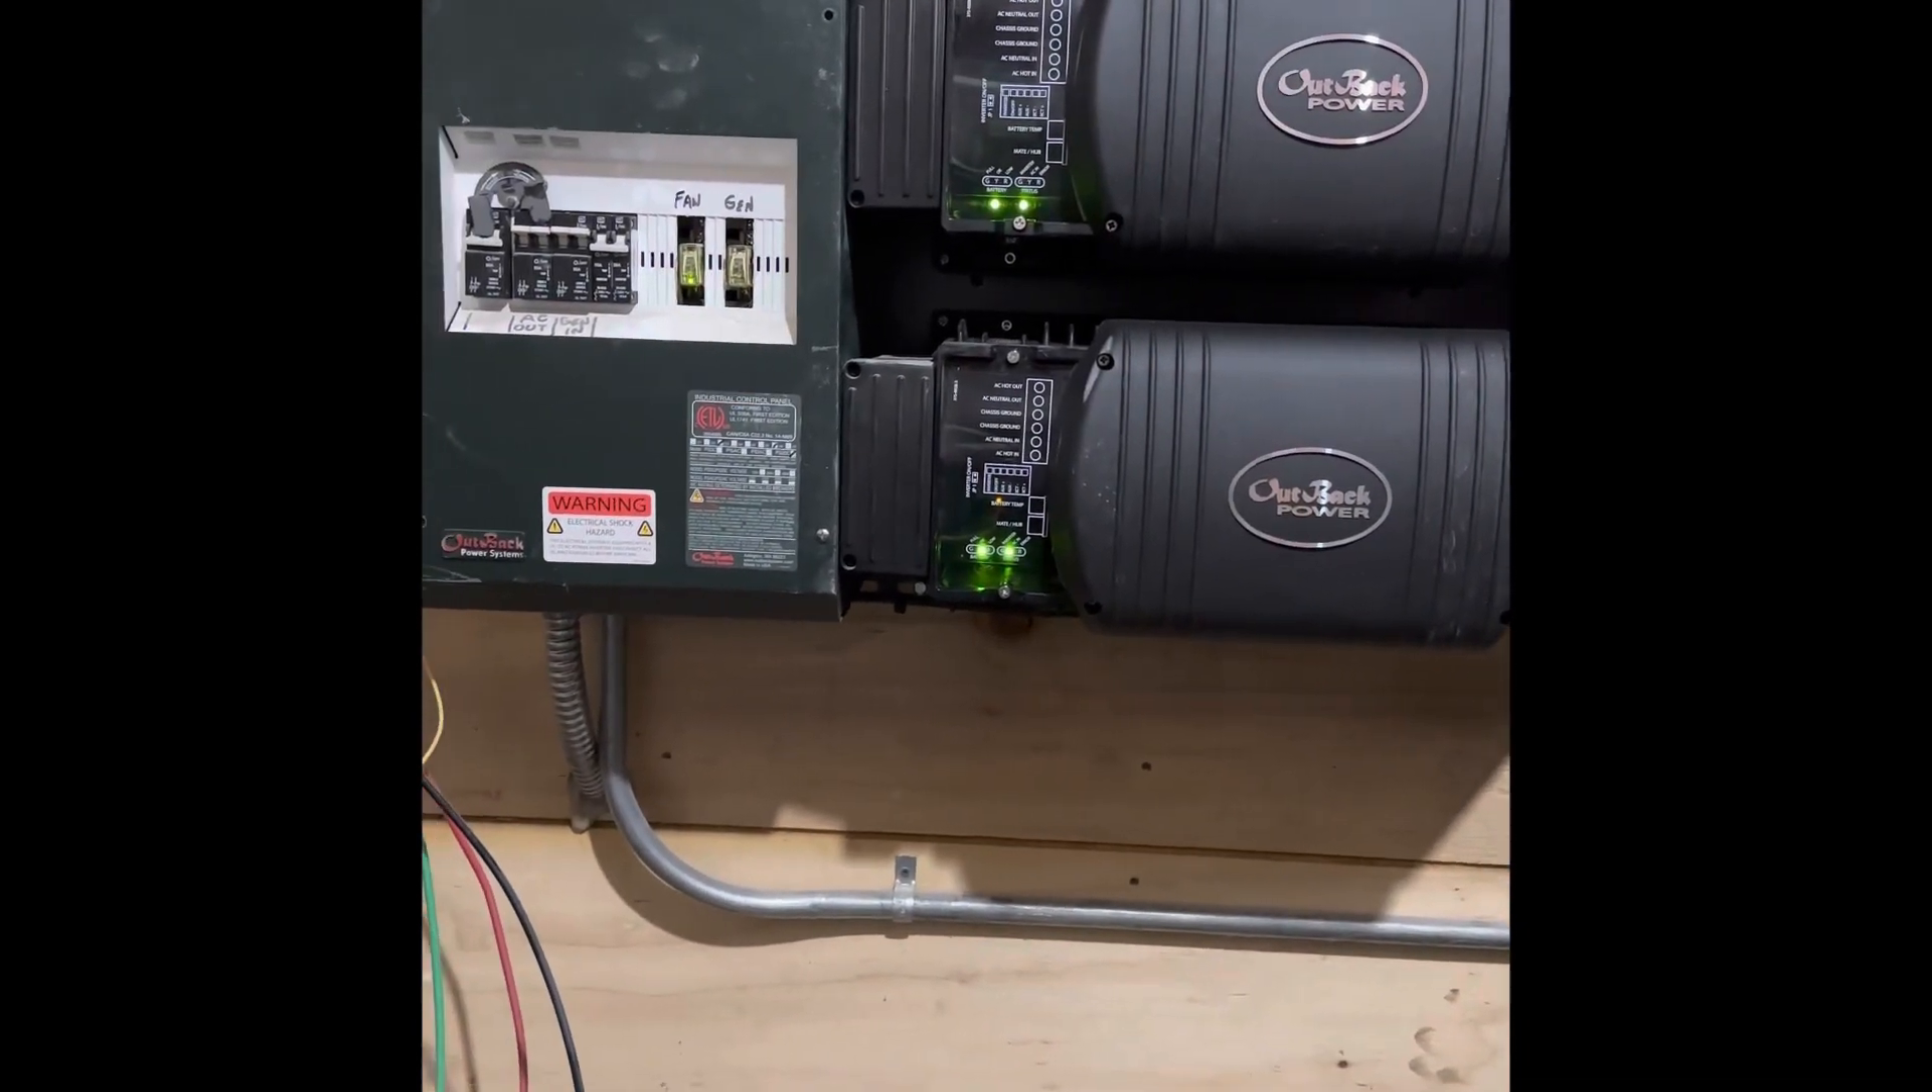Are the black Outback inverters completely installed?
Yes.